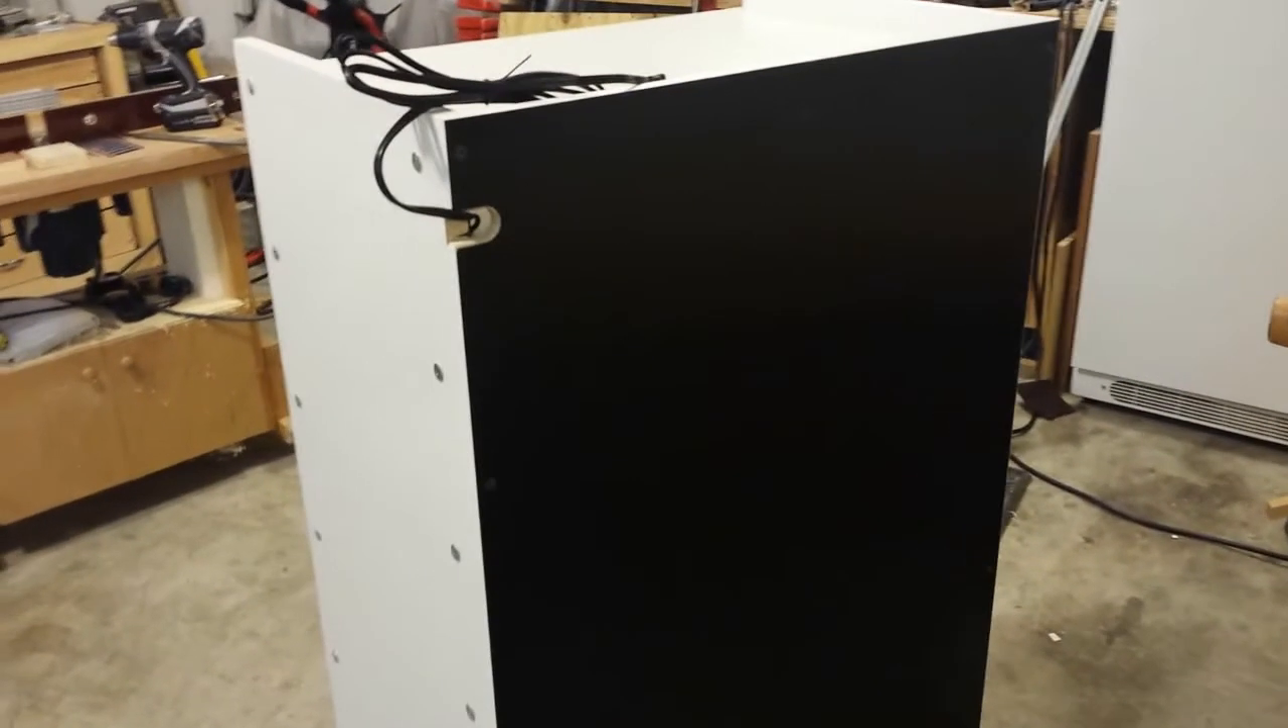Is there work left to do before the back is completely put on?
No.